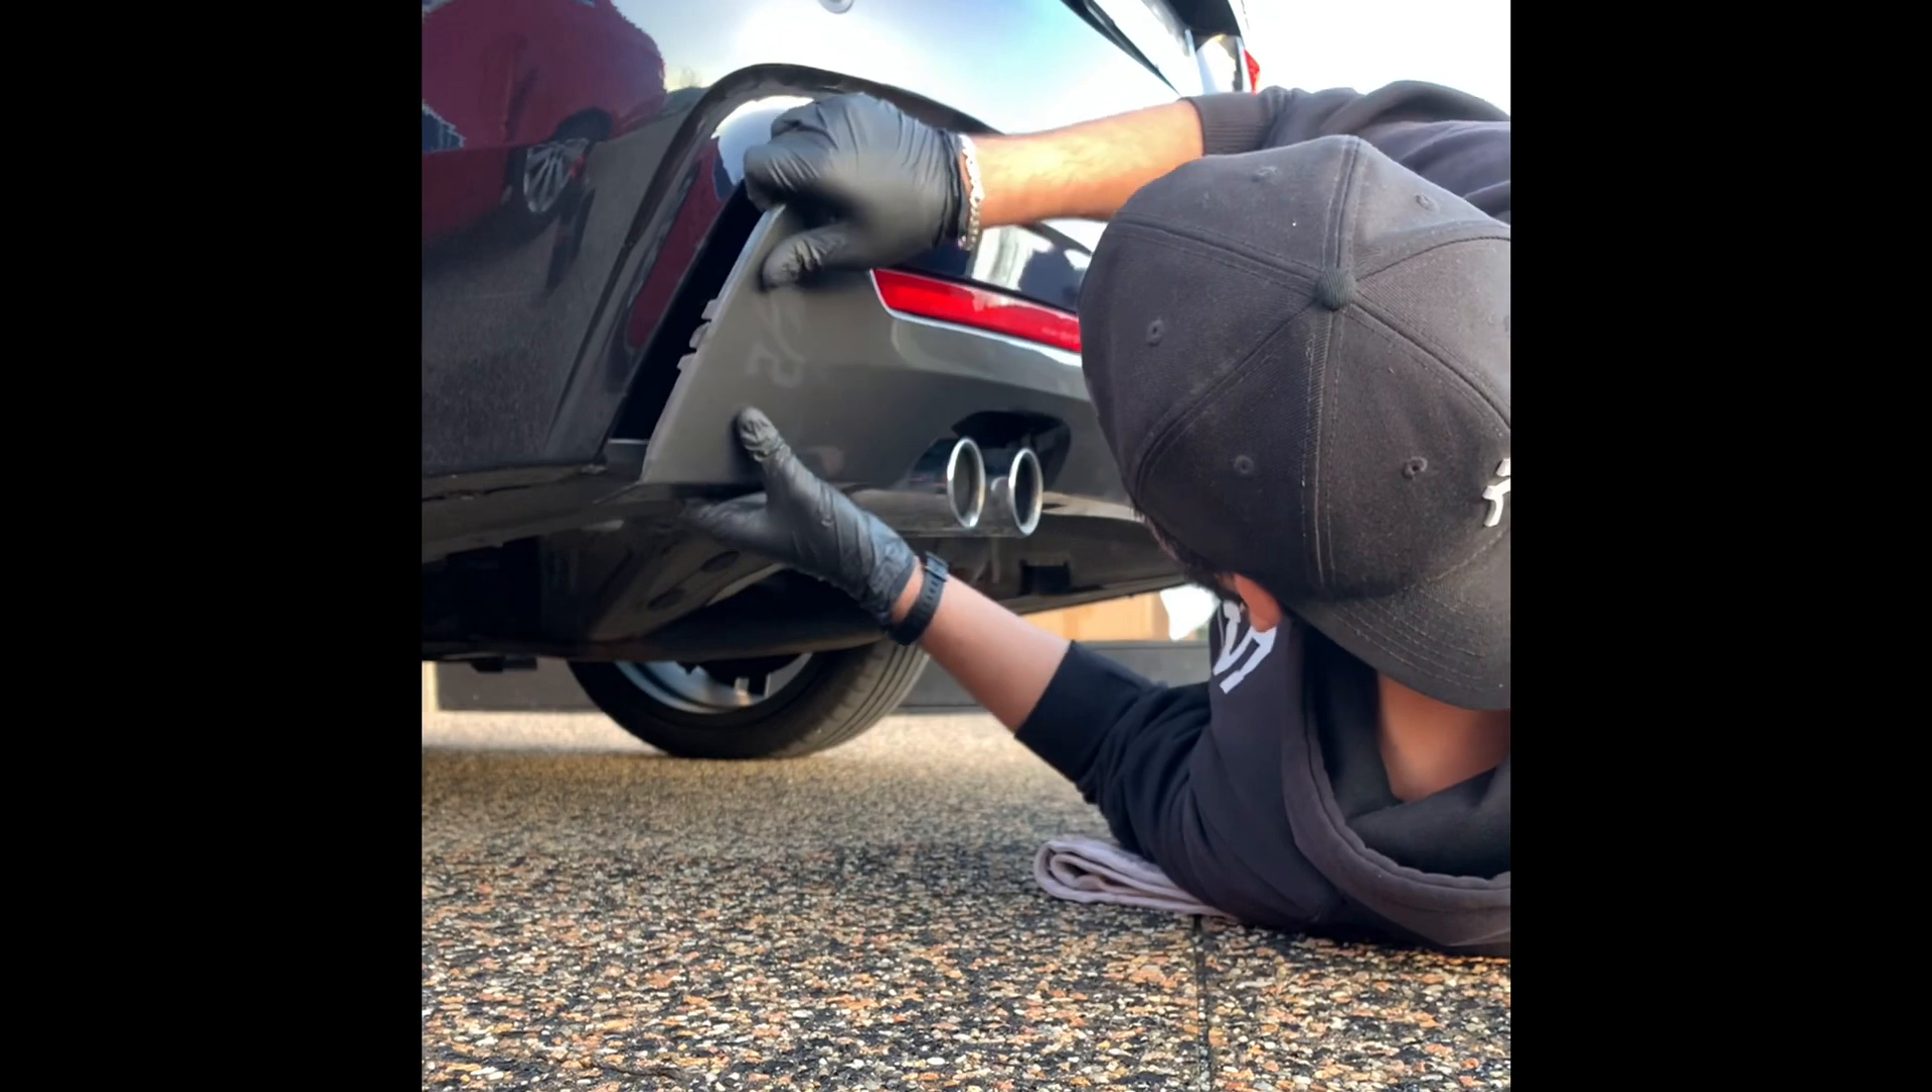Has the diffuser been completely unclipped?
No.